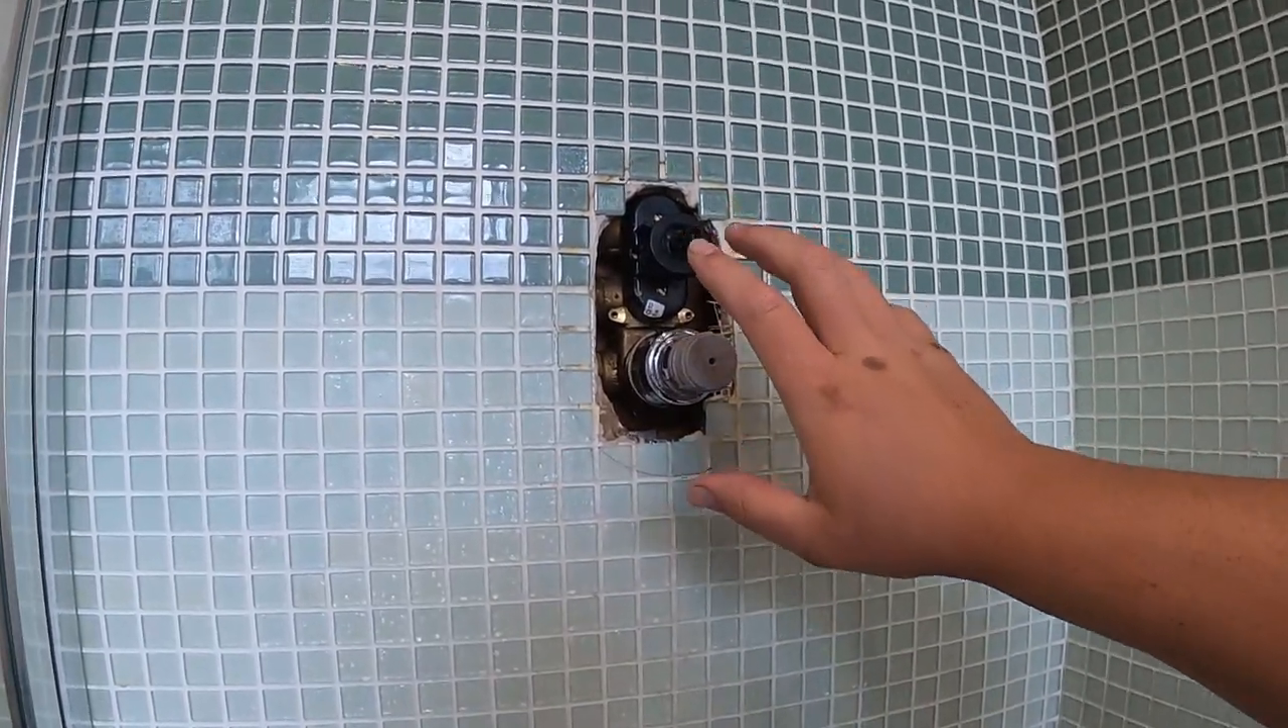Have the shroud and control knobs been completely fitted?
No.